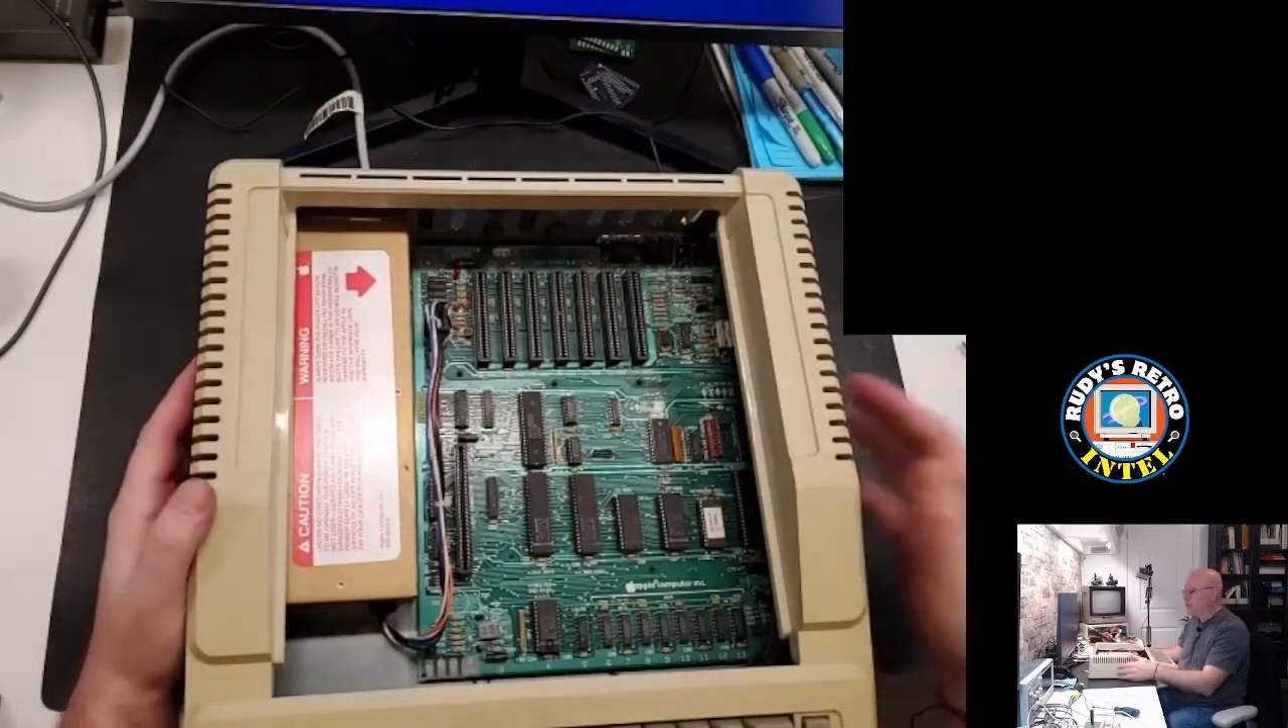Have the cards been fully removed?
Yes.